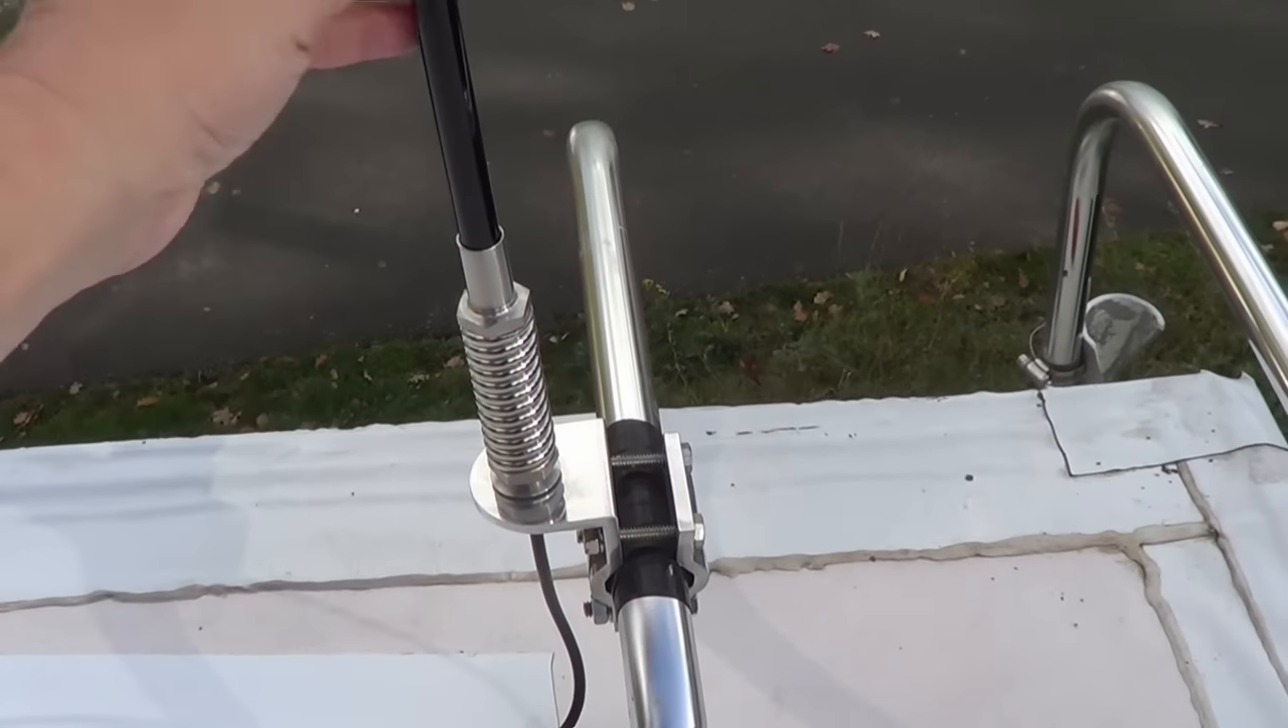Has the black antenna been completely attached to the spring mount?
Yes.